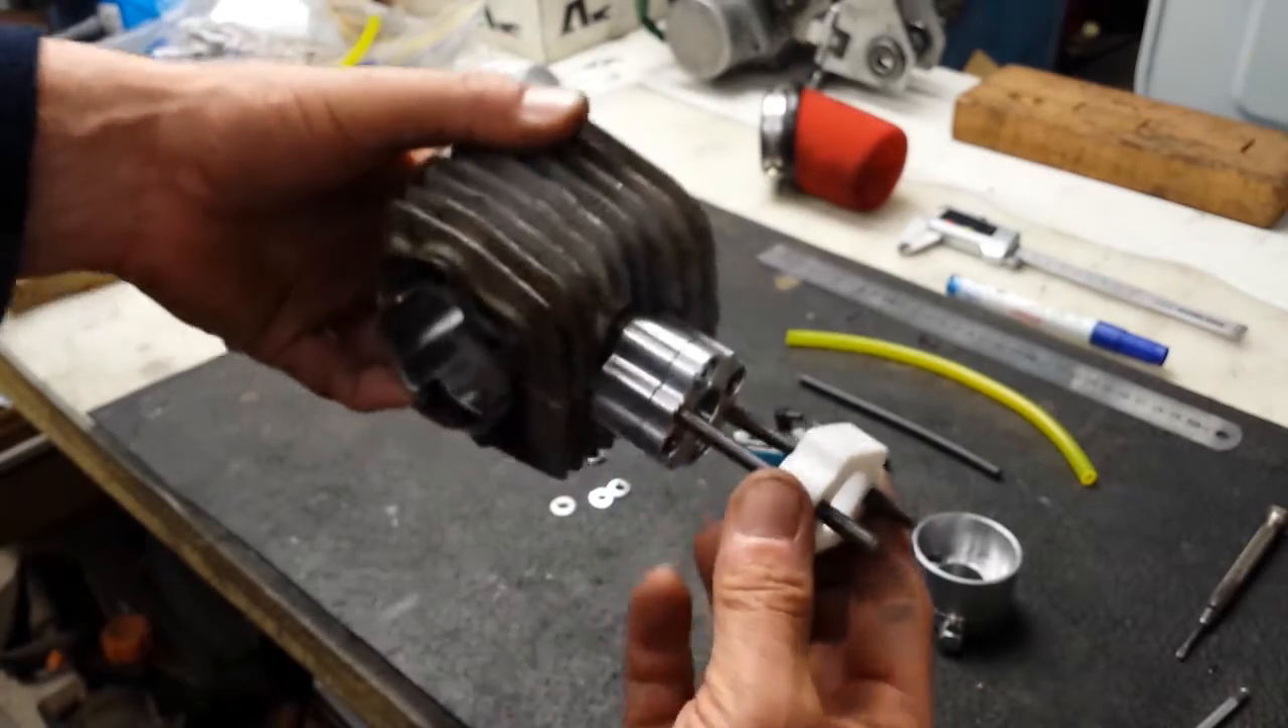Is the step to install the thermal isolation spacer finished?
No.